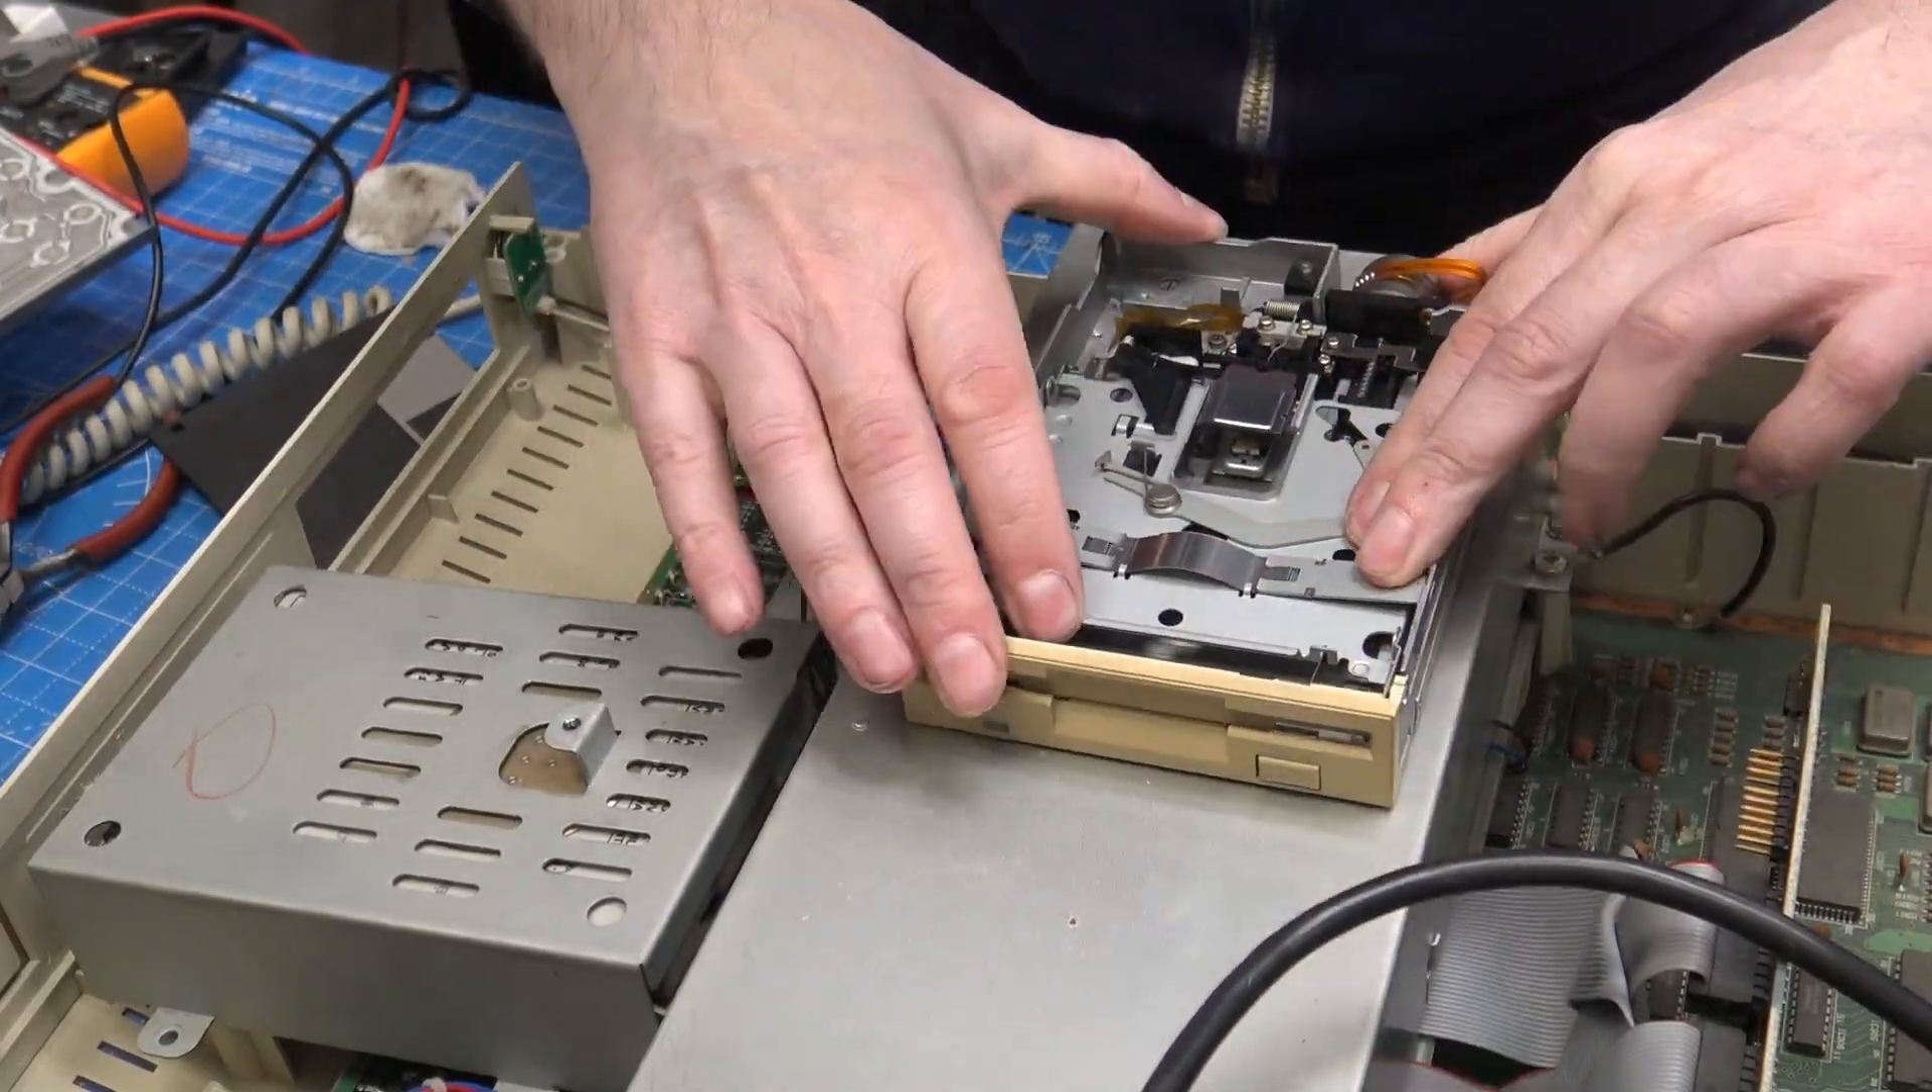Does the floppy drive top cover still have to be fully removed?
No.